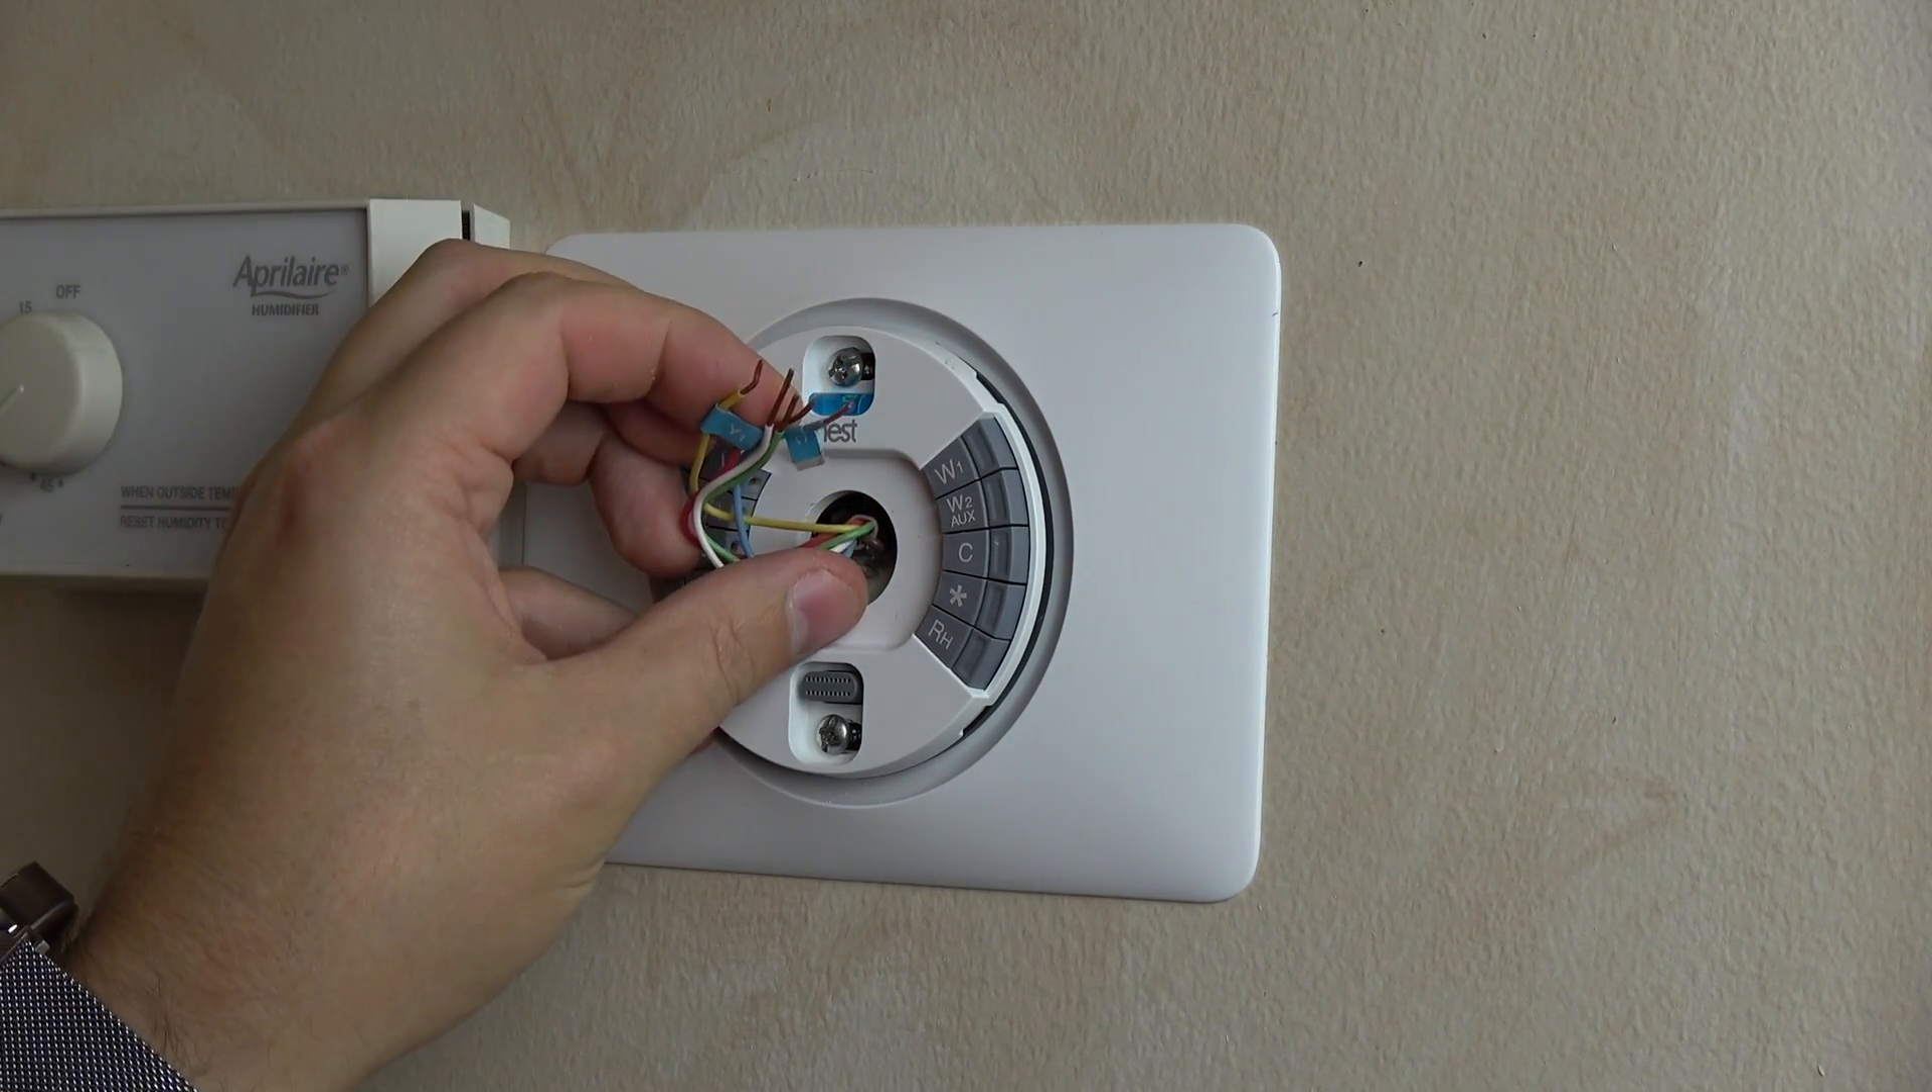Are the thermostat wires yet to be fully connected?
Yes.